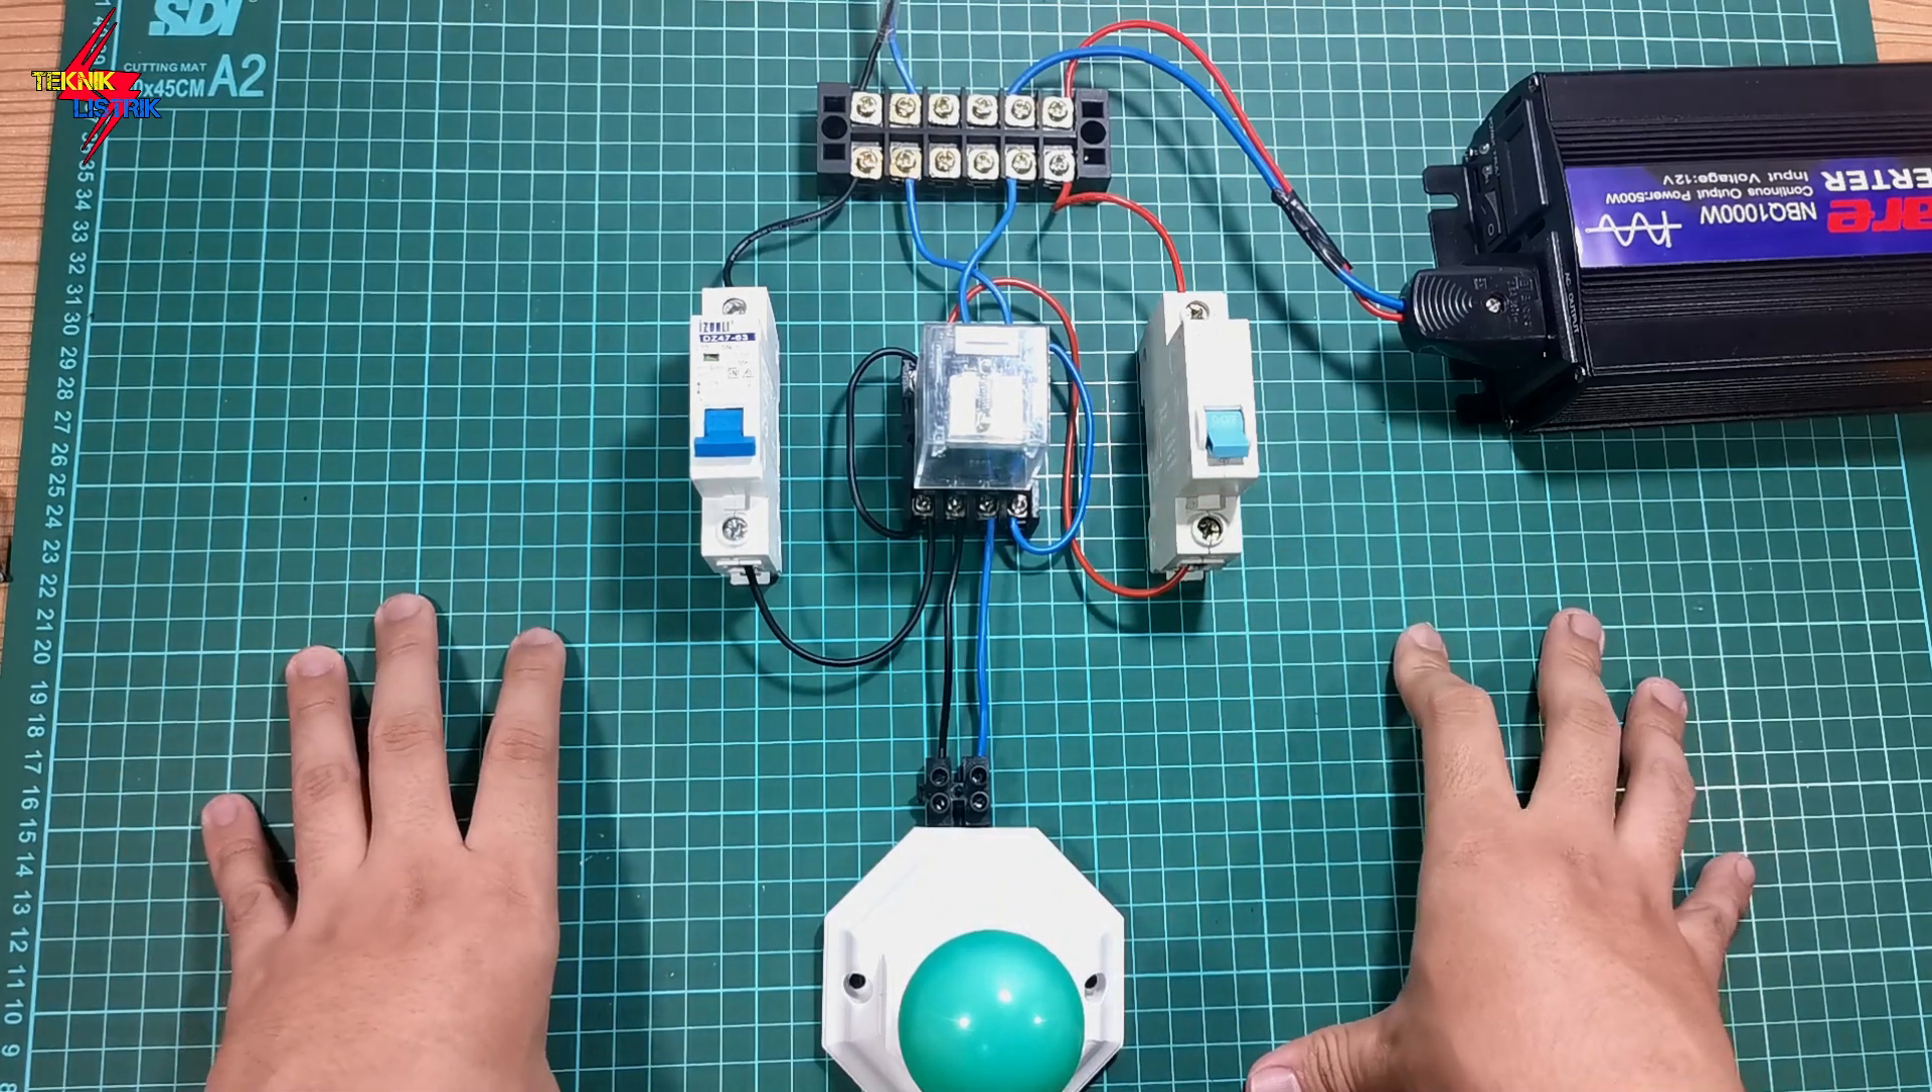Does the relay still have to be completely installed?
No.